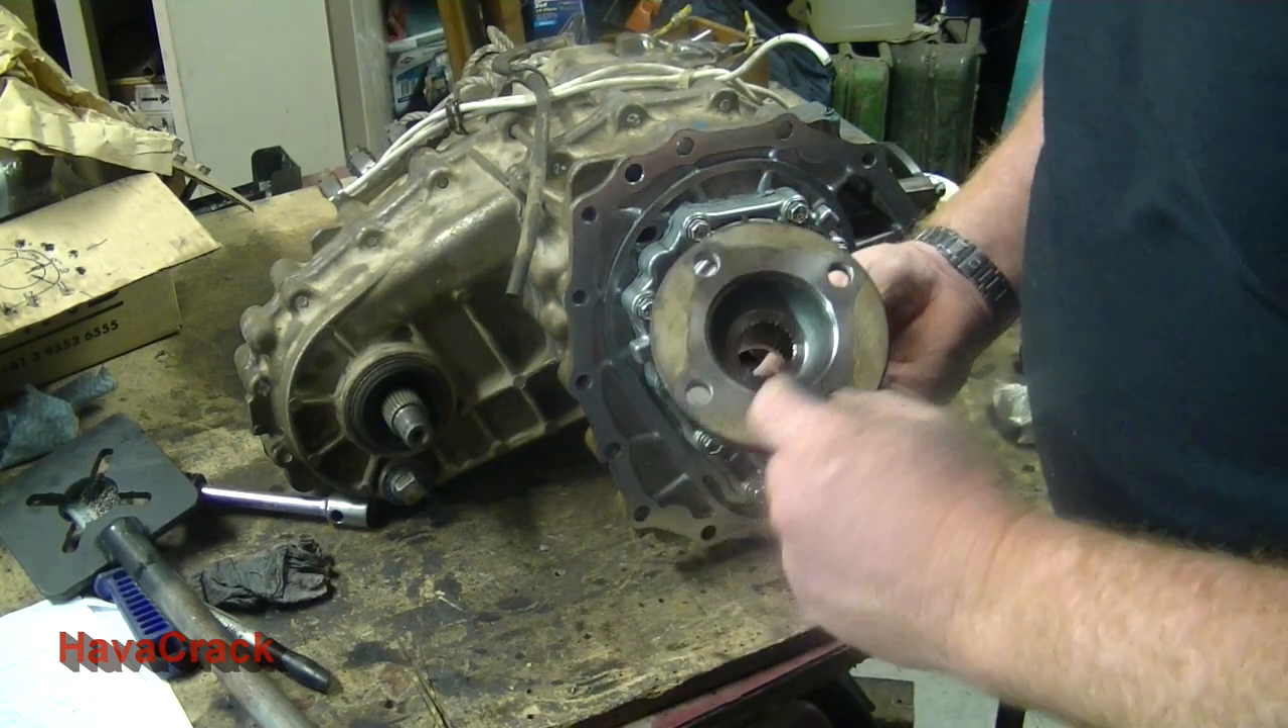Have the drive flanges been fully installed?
No.